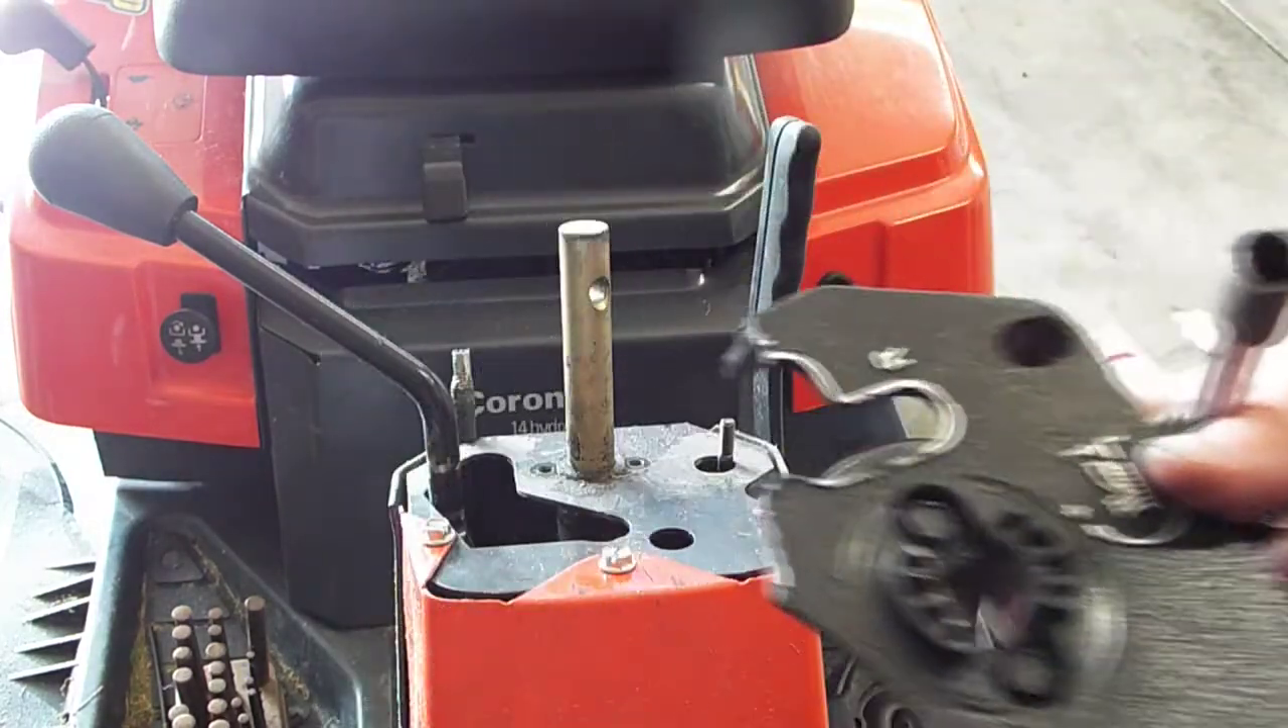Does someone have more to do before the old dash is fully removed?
No.